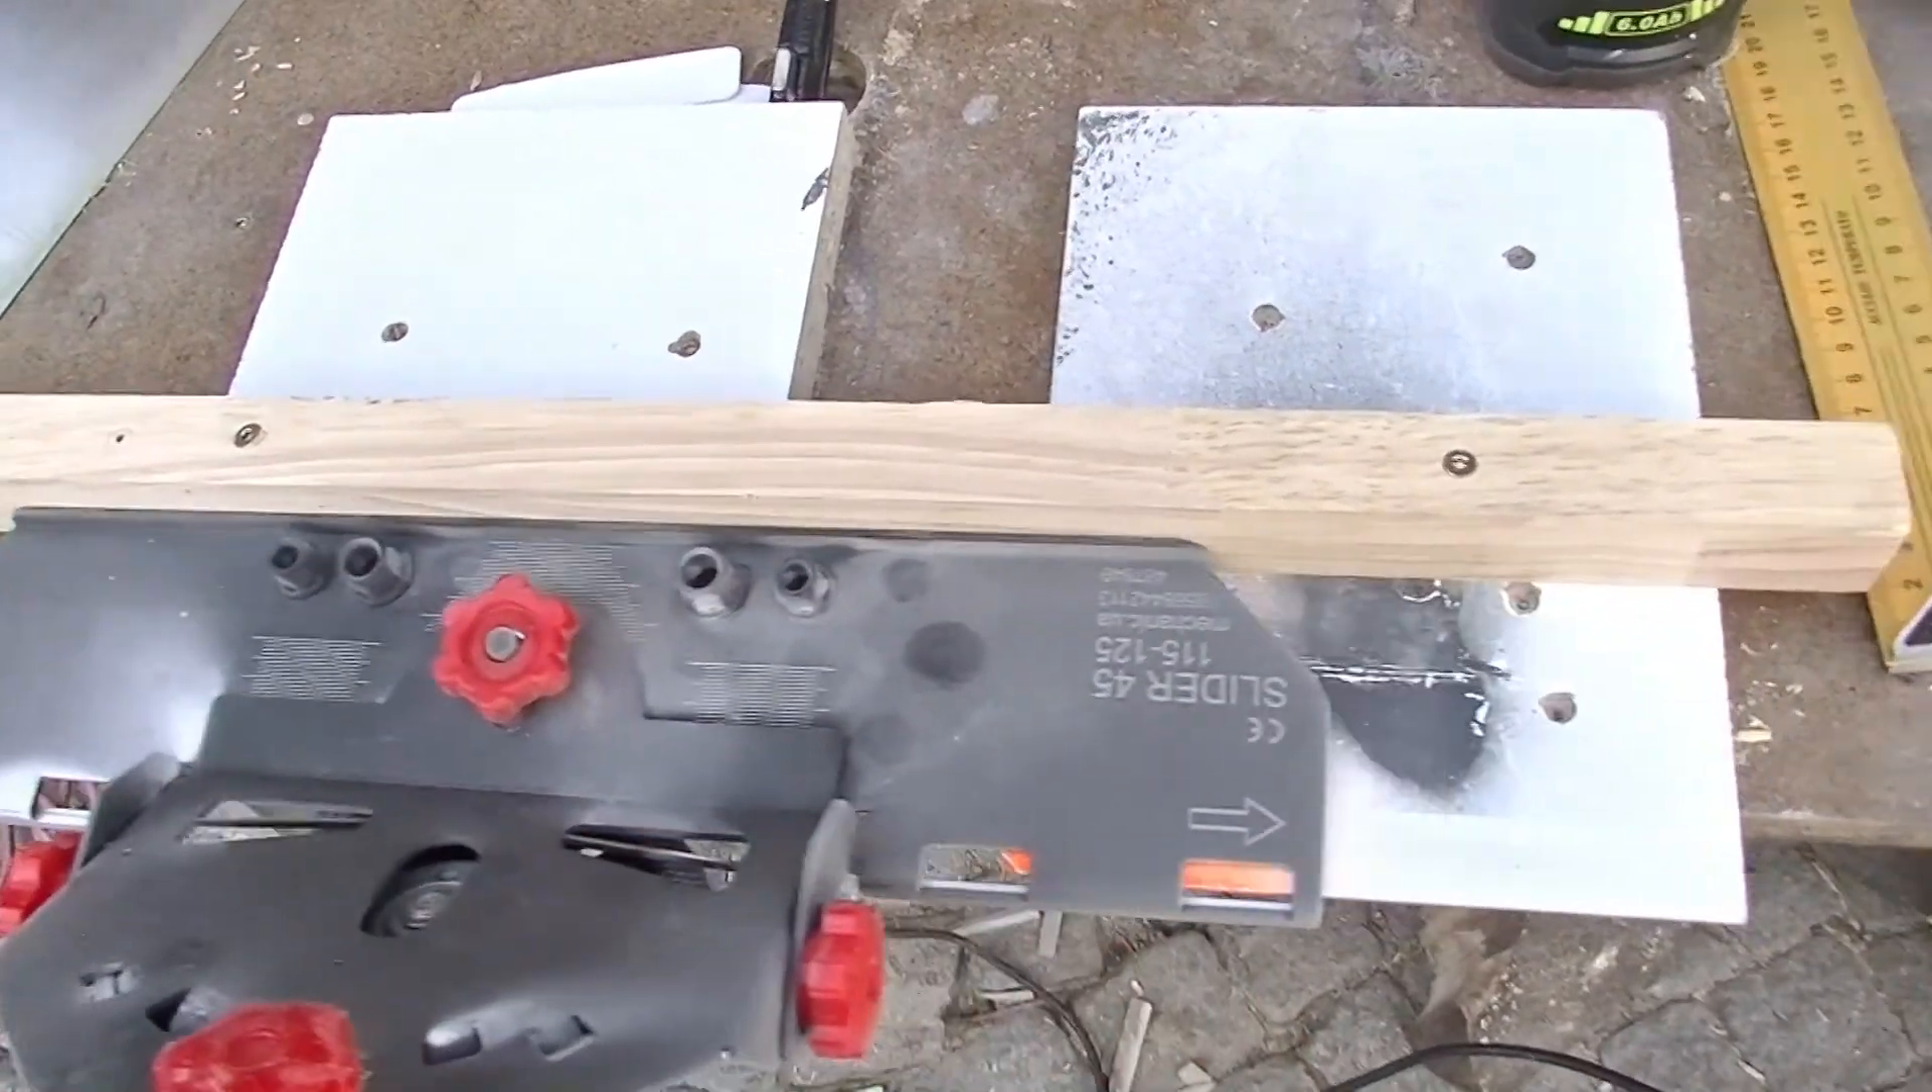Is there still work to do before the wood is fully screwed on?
No.